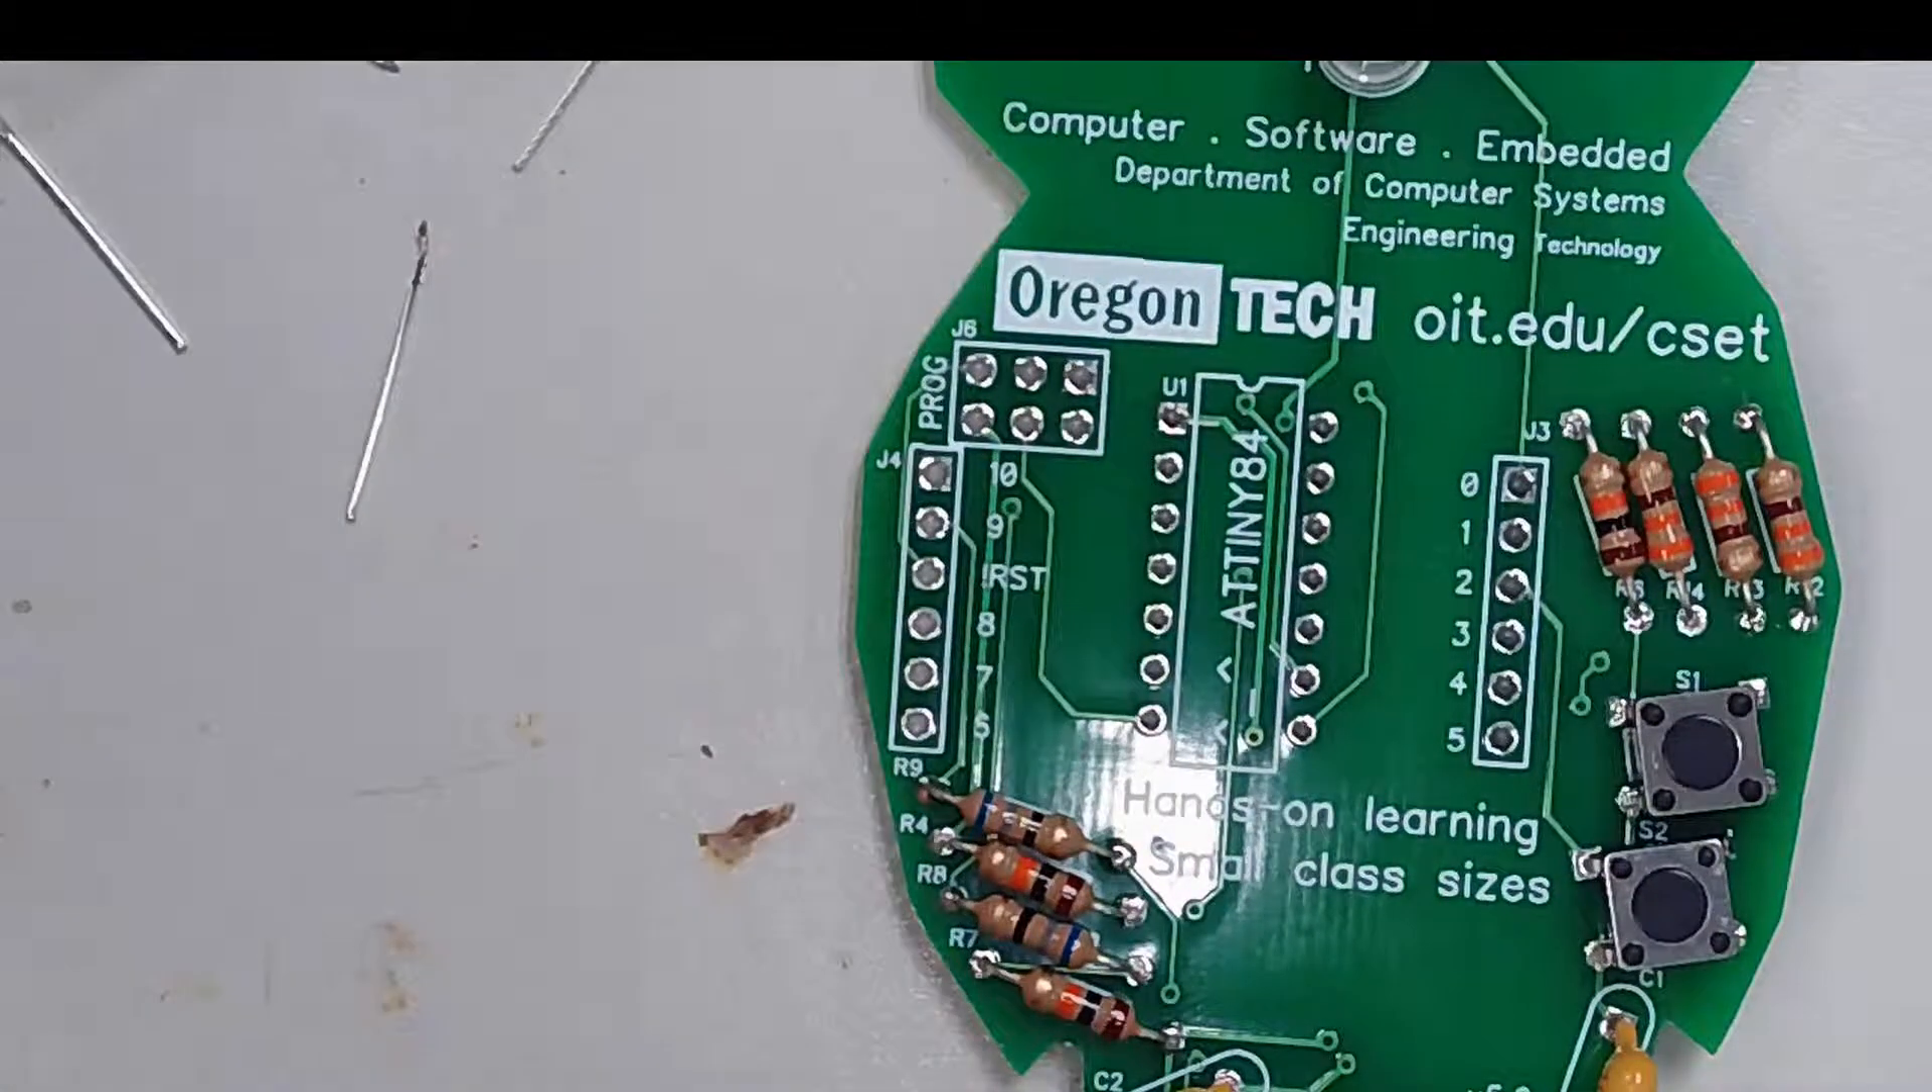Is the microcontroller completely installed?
No.